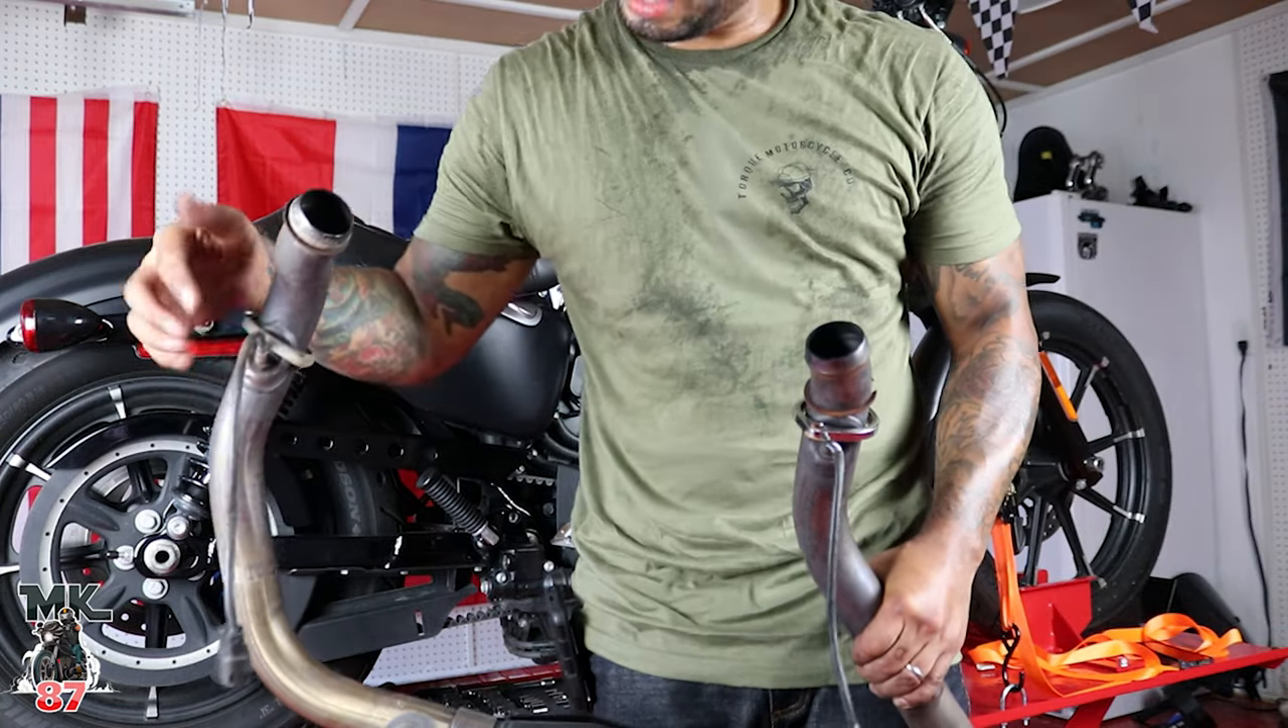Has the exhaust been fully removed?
Yes.